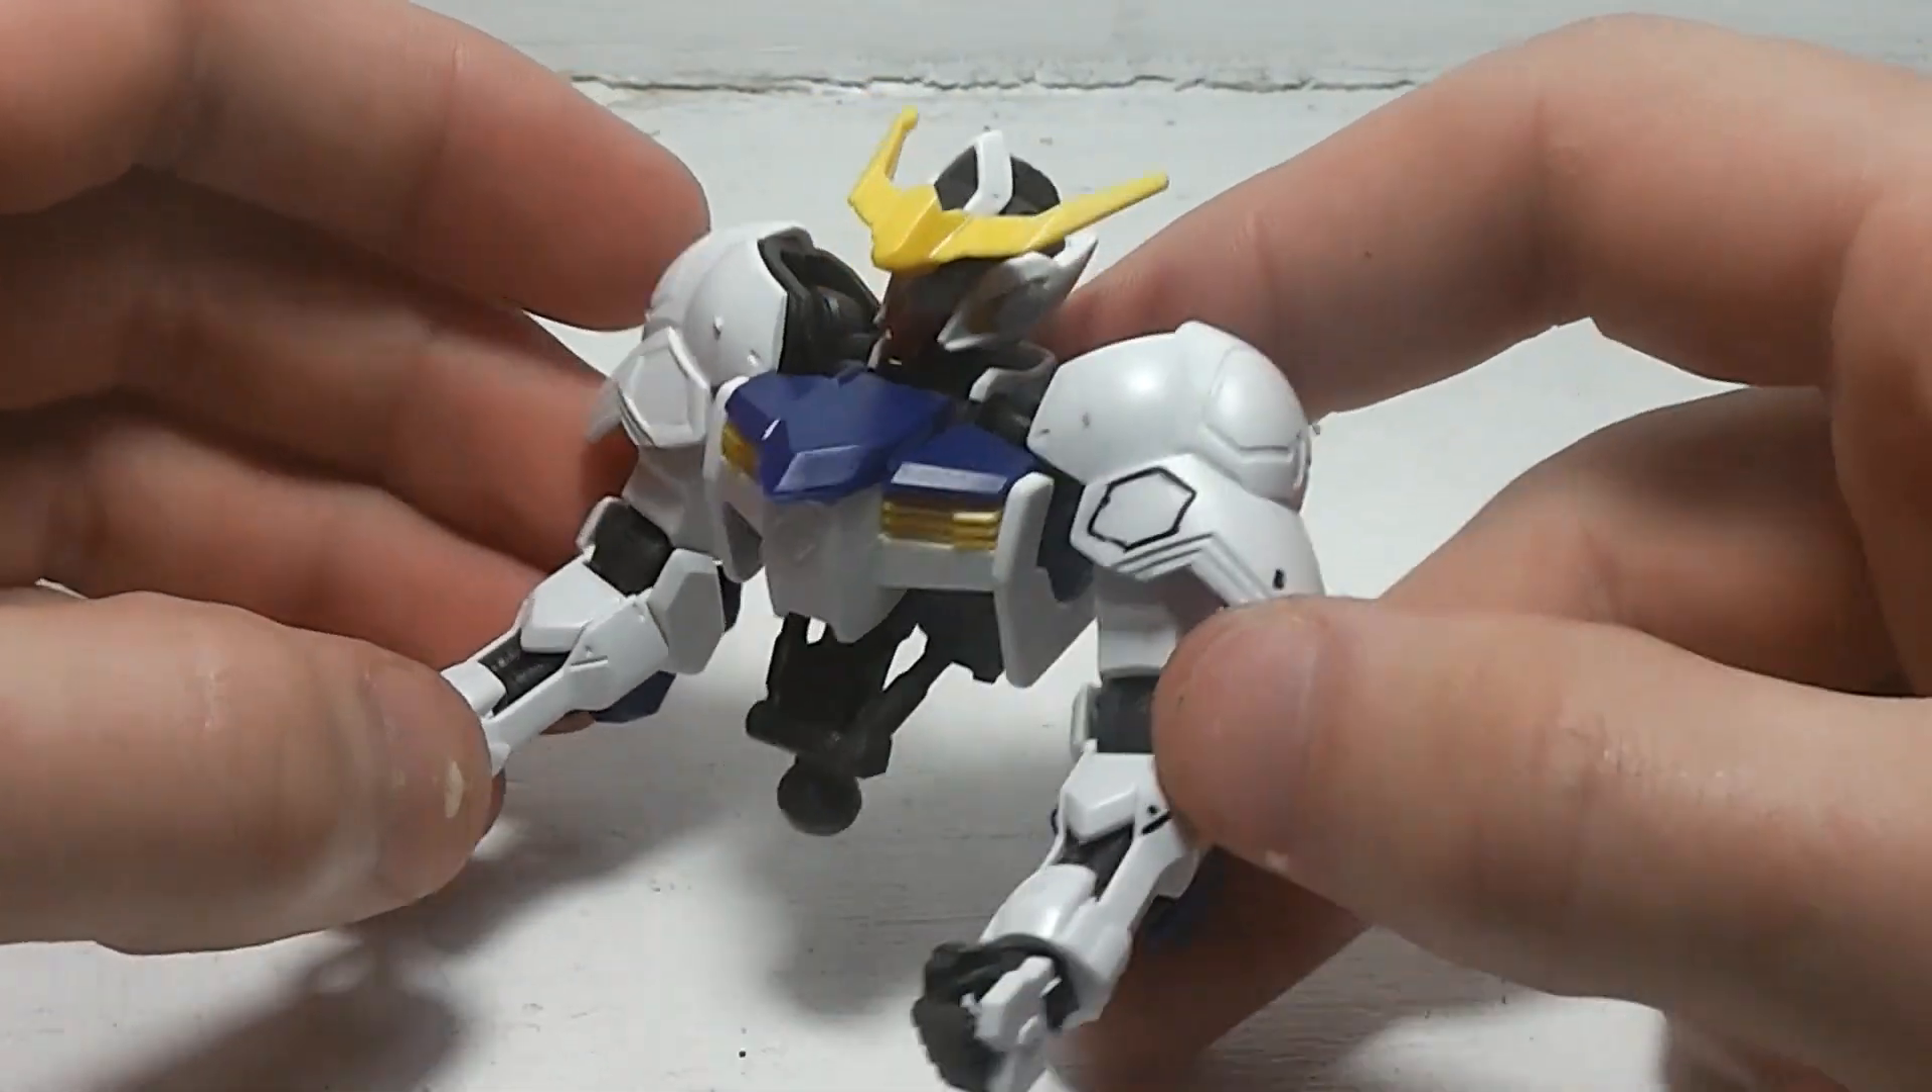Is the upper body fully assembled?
Yes.